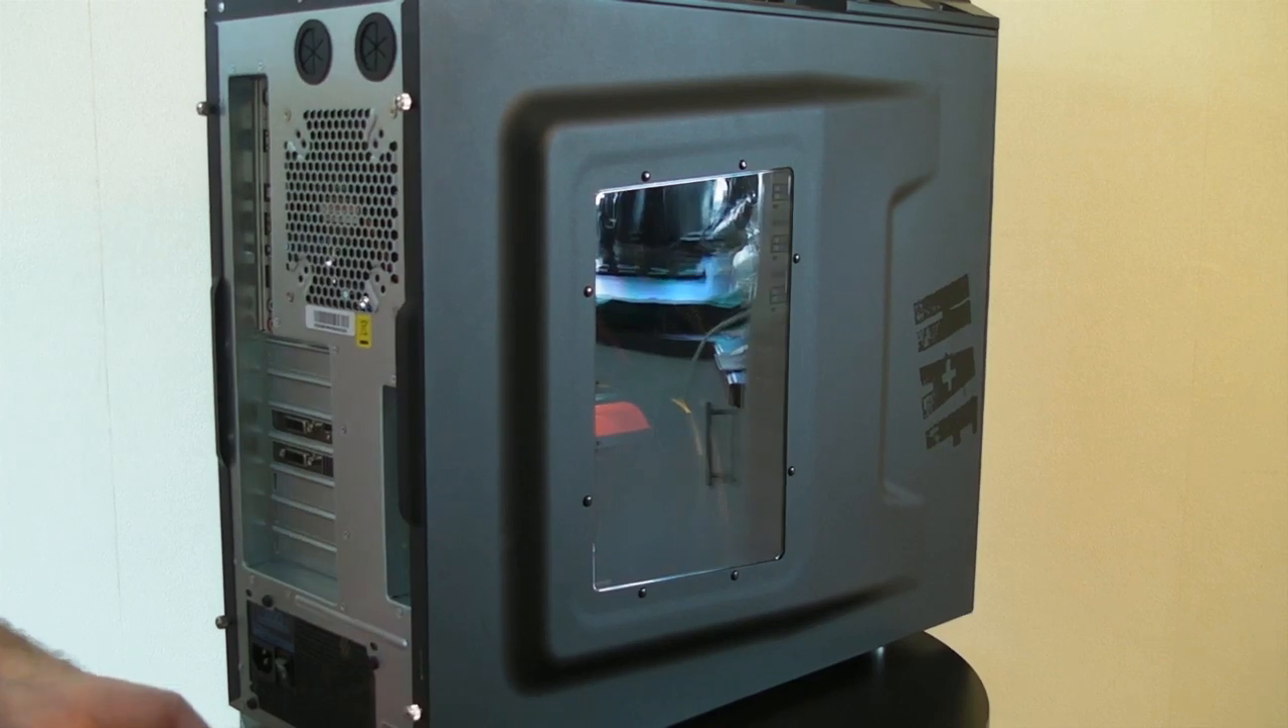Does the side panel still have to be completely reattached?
No.